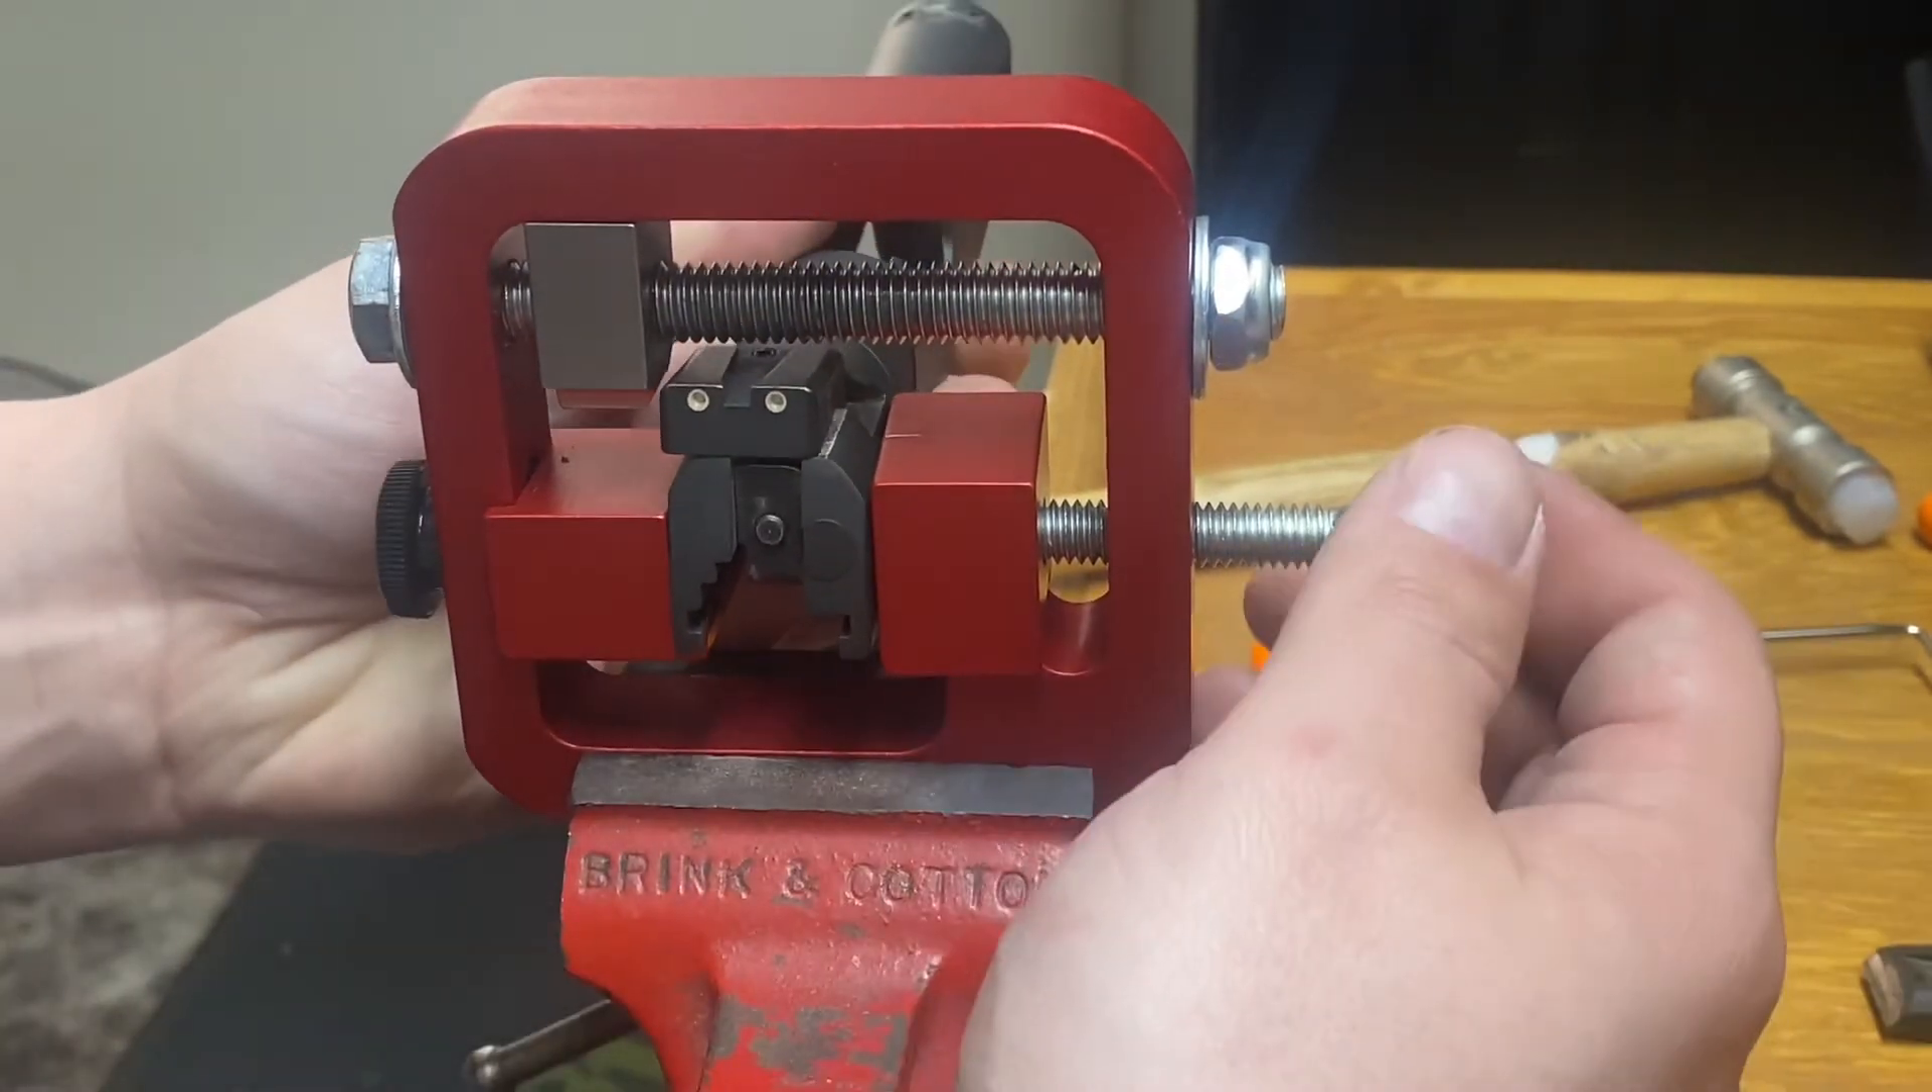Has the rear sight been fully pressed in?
No.